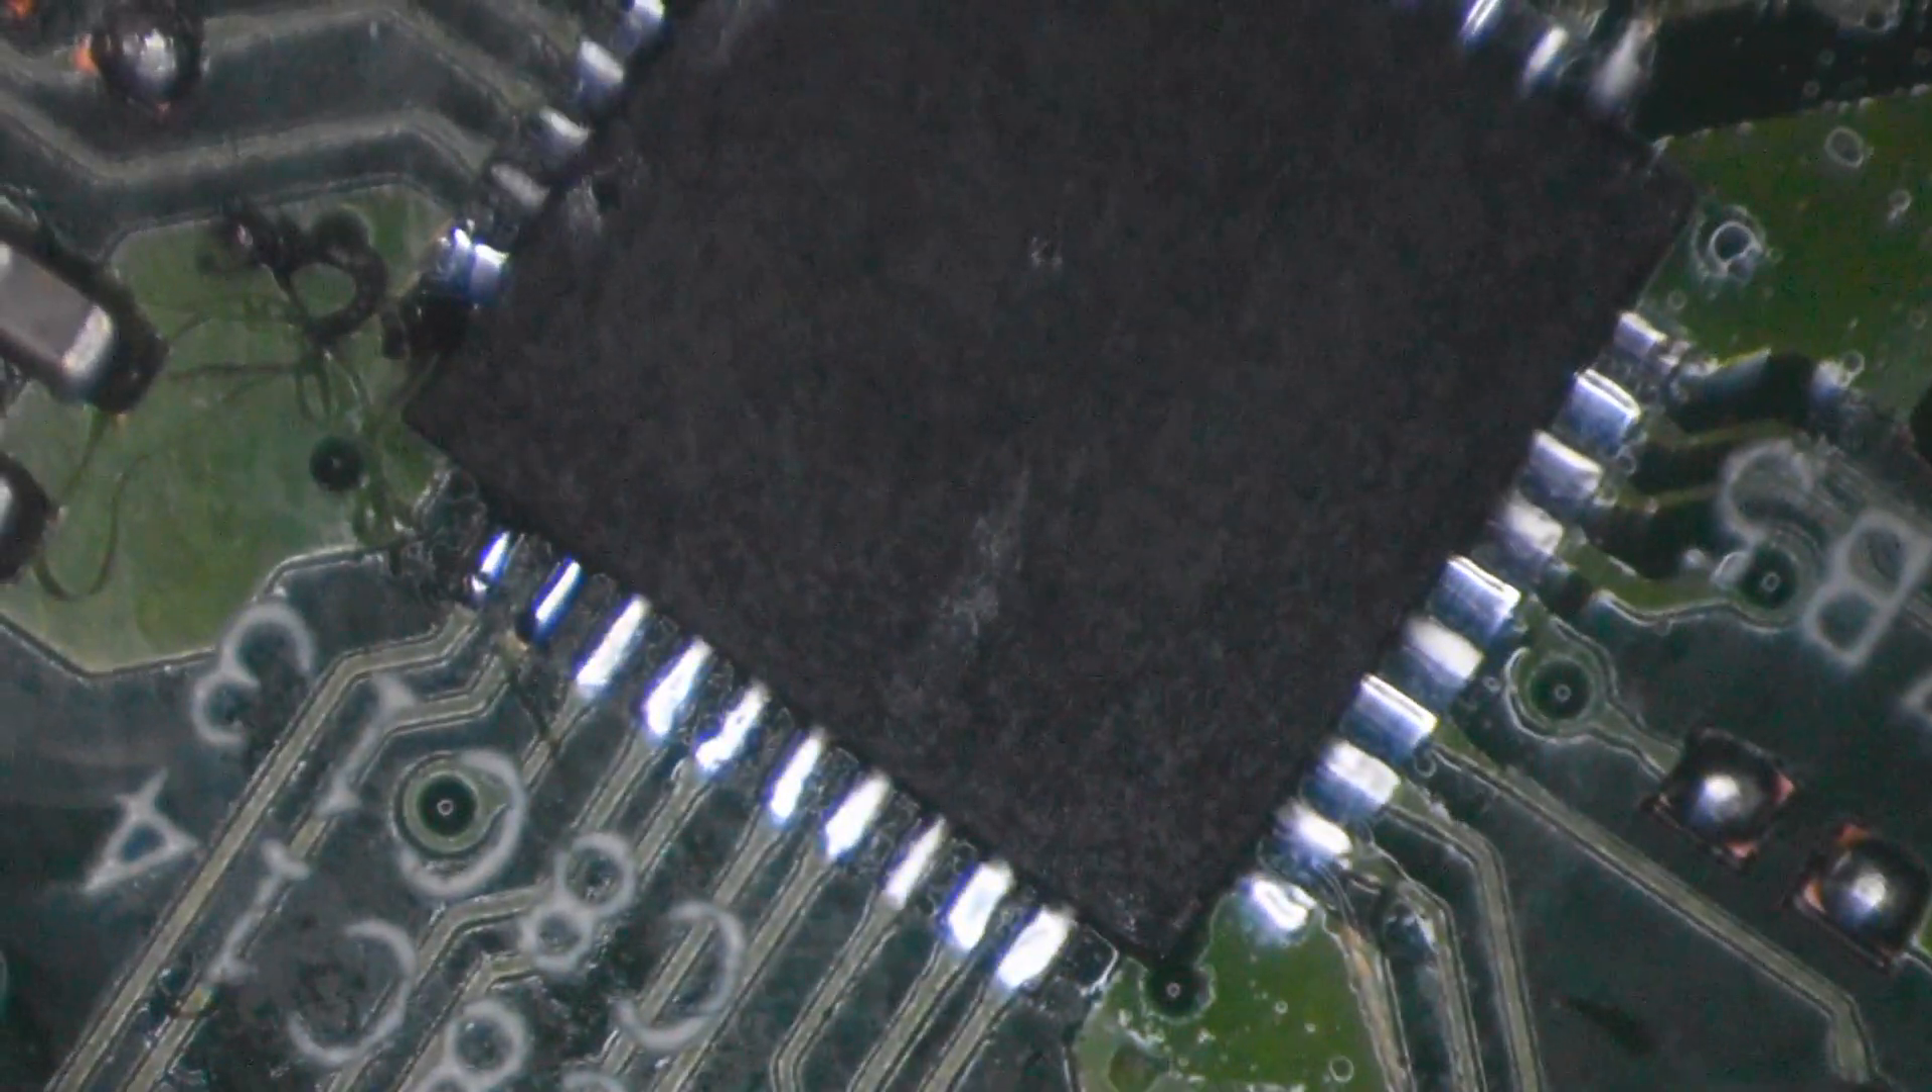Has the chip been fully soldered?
Yes.